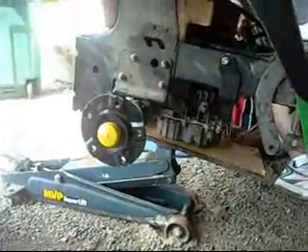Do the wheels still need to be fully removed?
No.